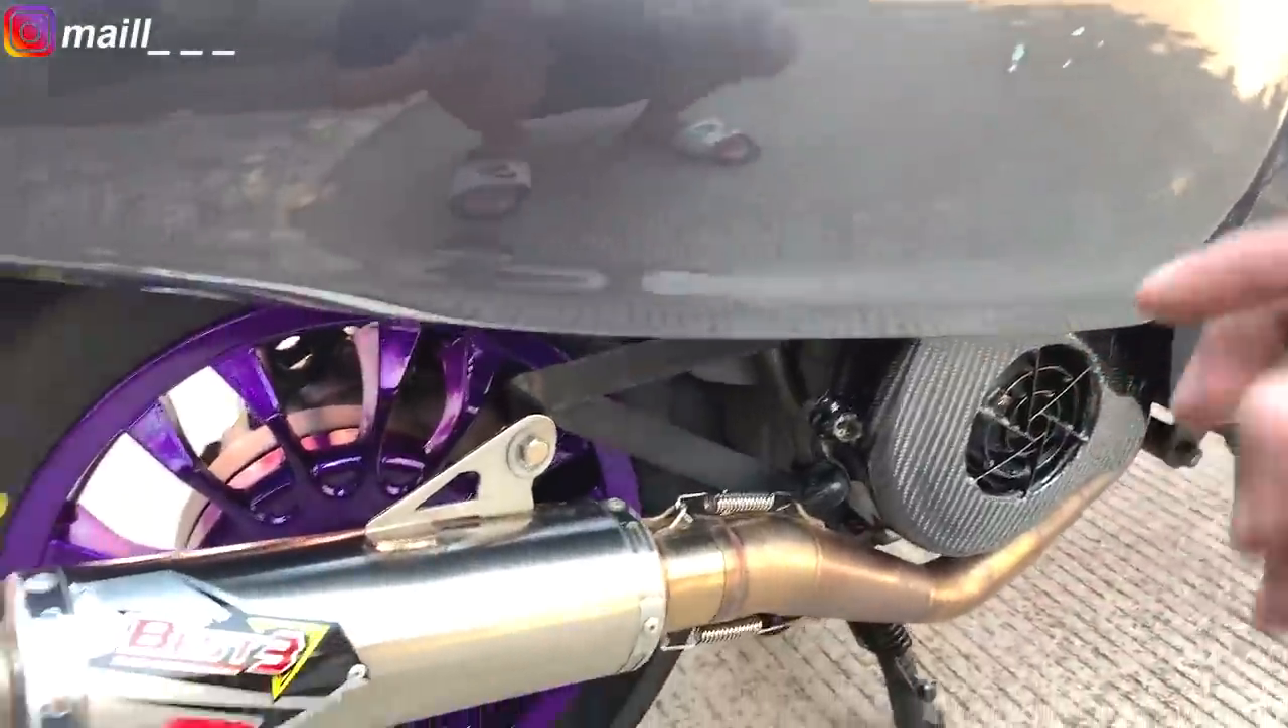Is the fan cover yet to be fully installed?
No.